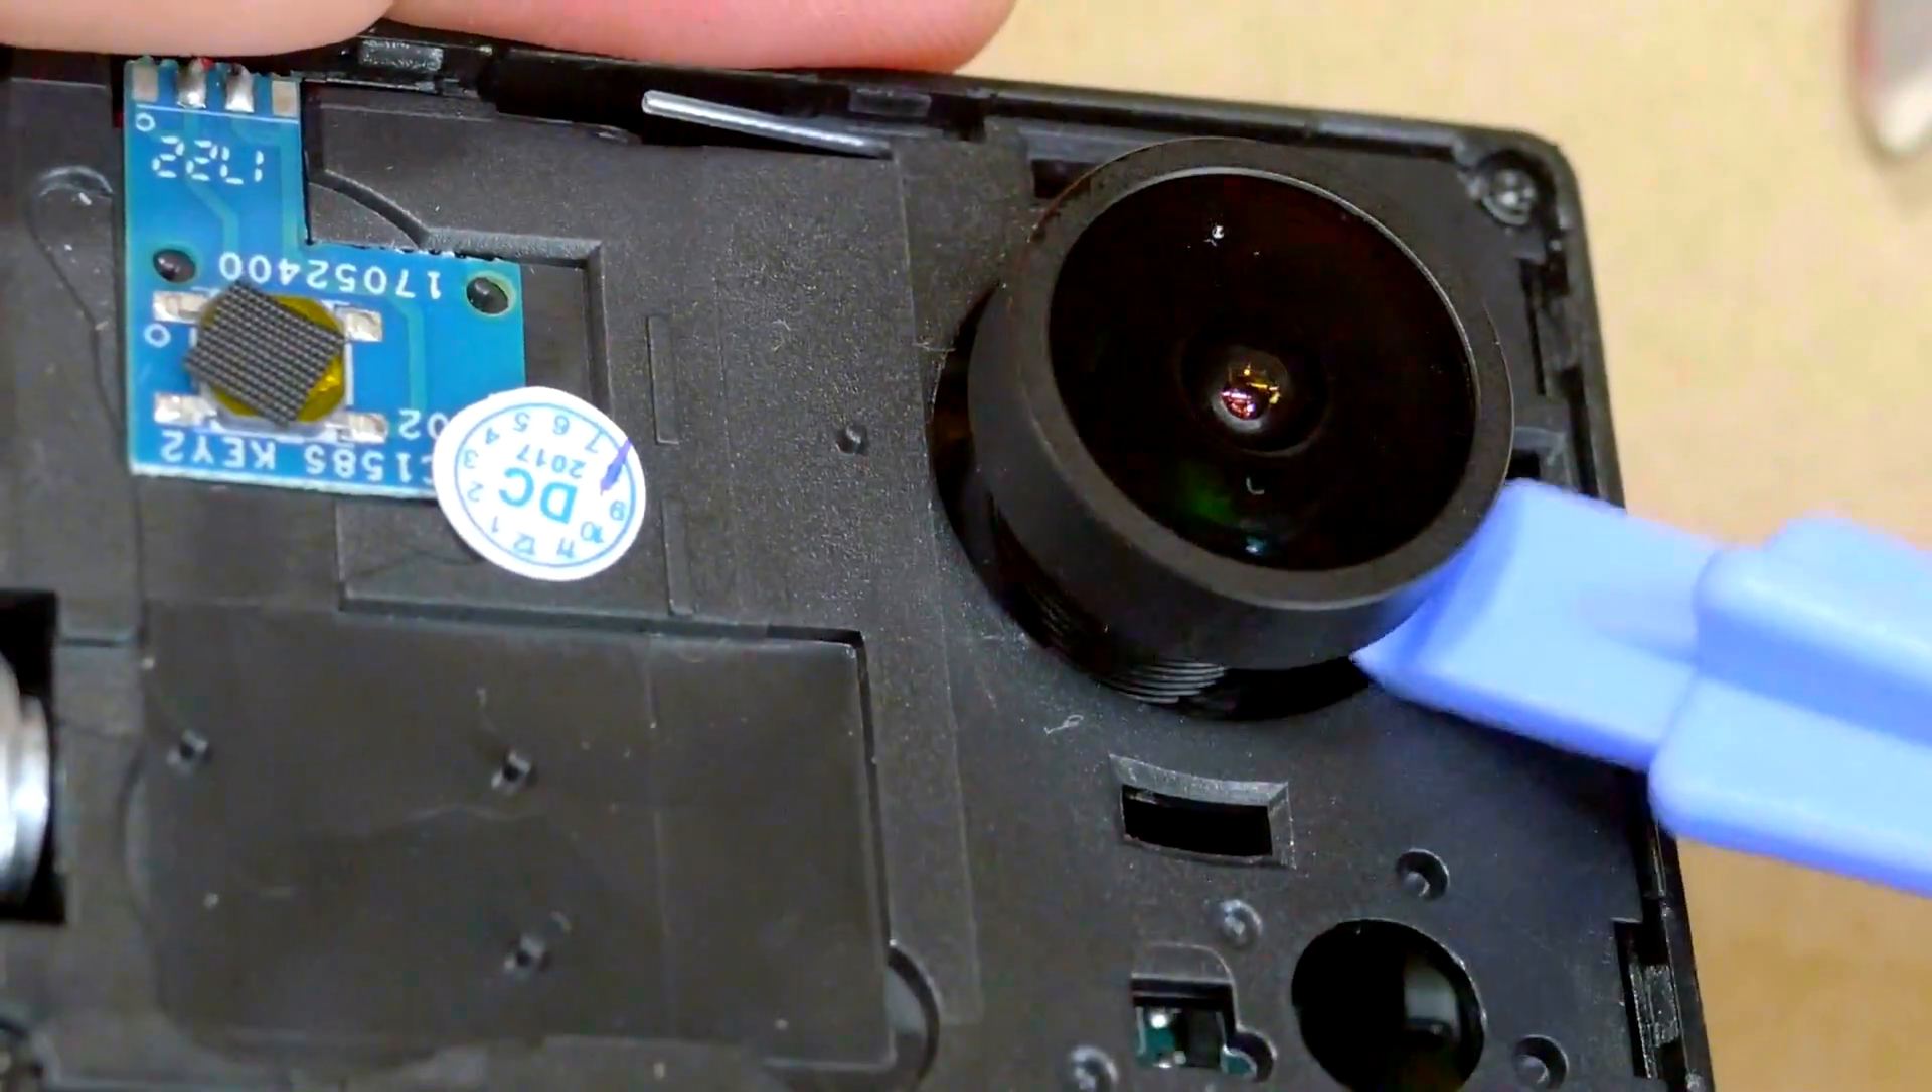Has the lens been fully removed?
No.